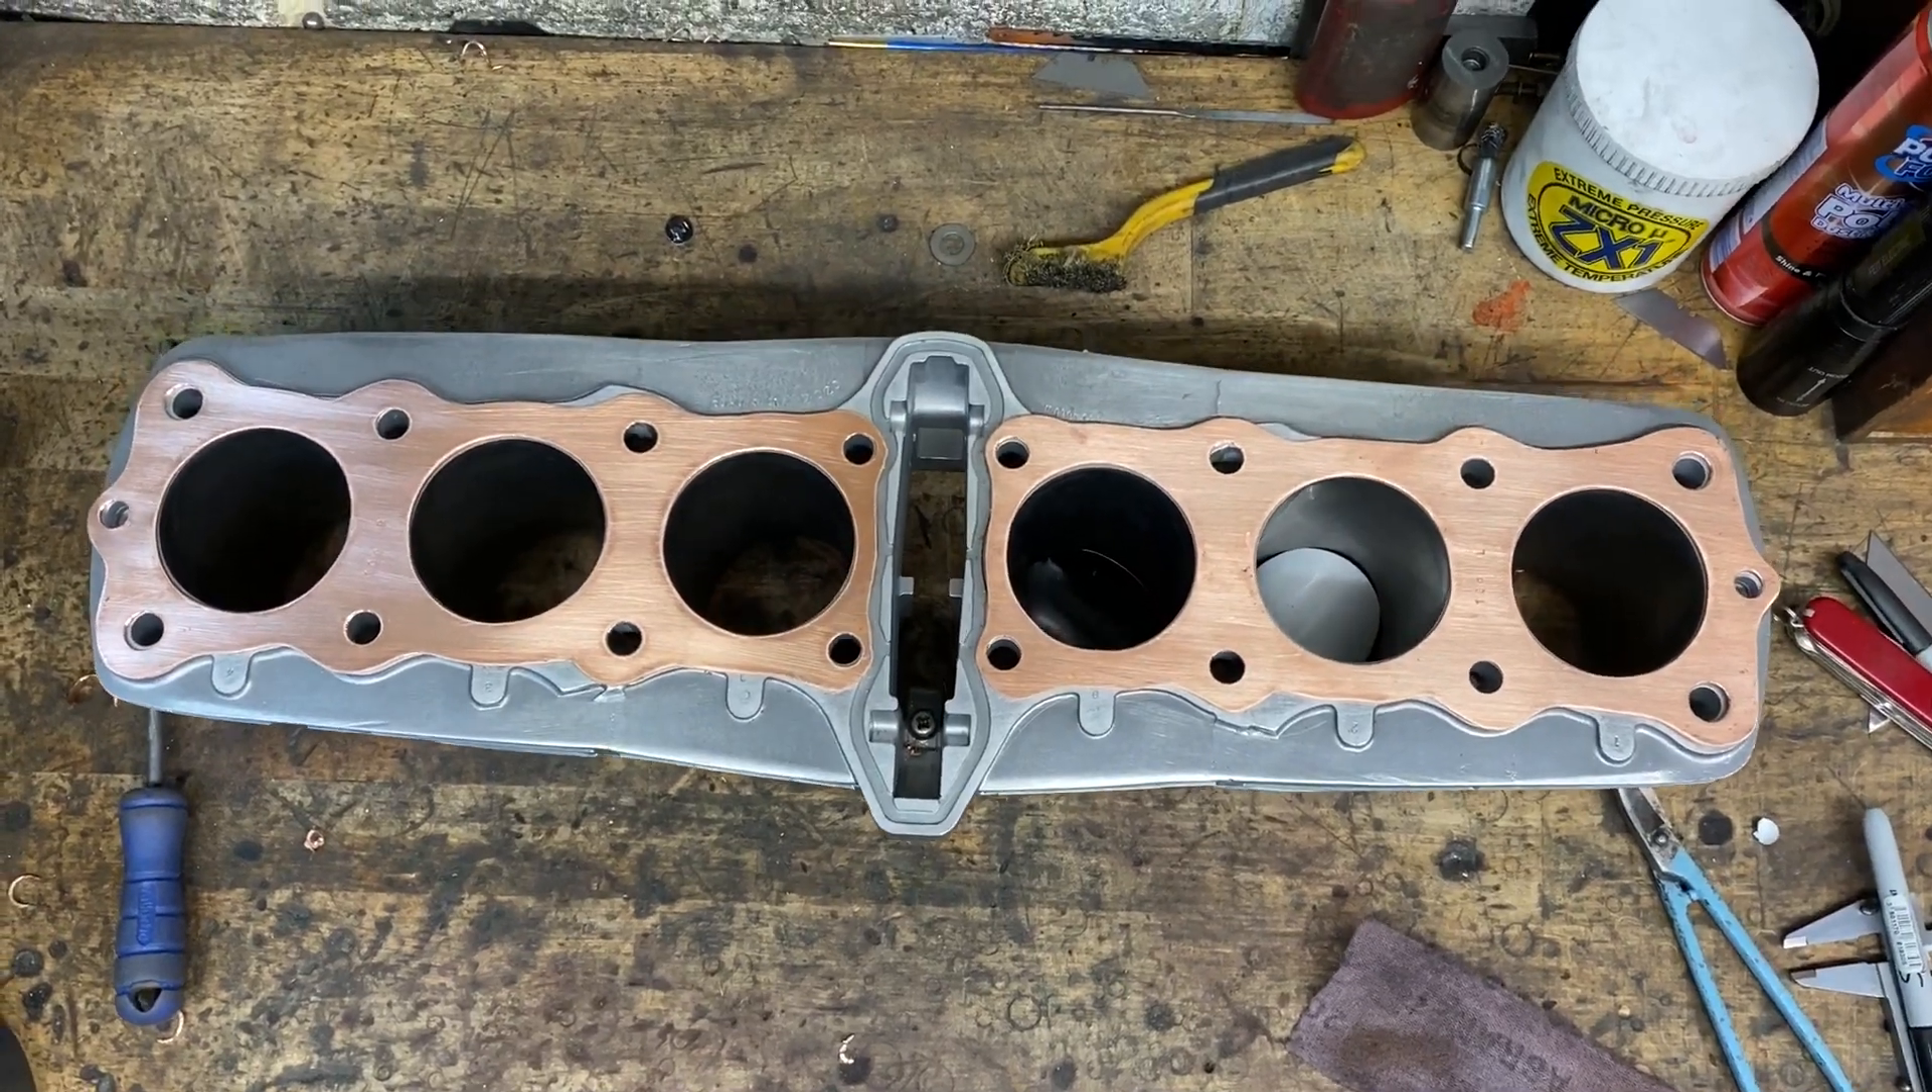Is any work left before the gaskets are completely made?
No.